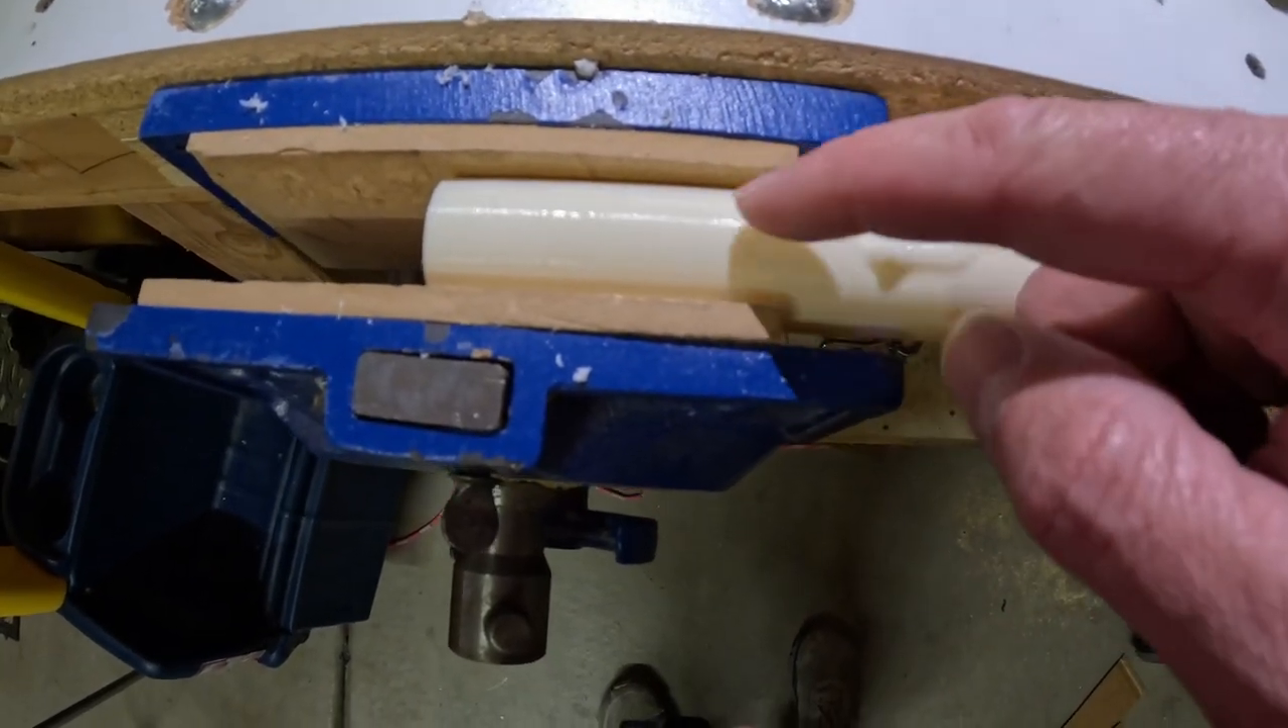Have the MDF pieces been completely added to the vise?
Yes.